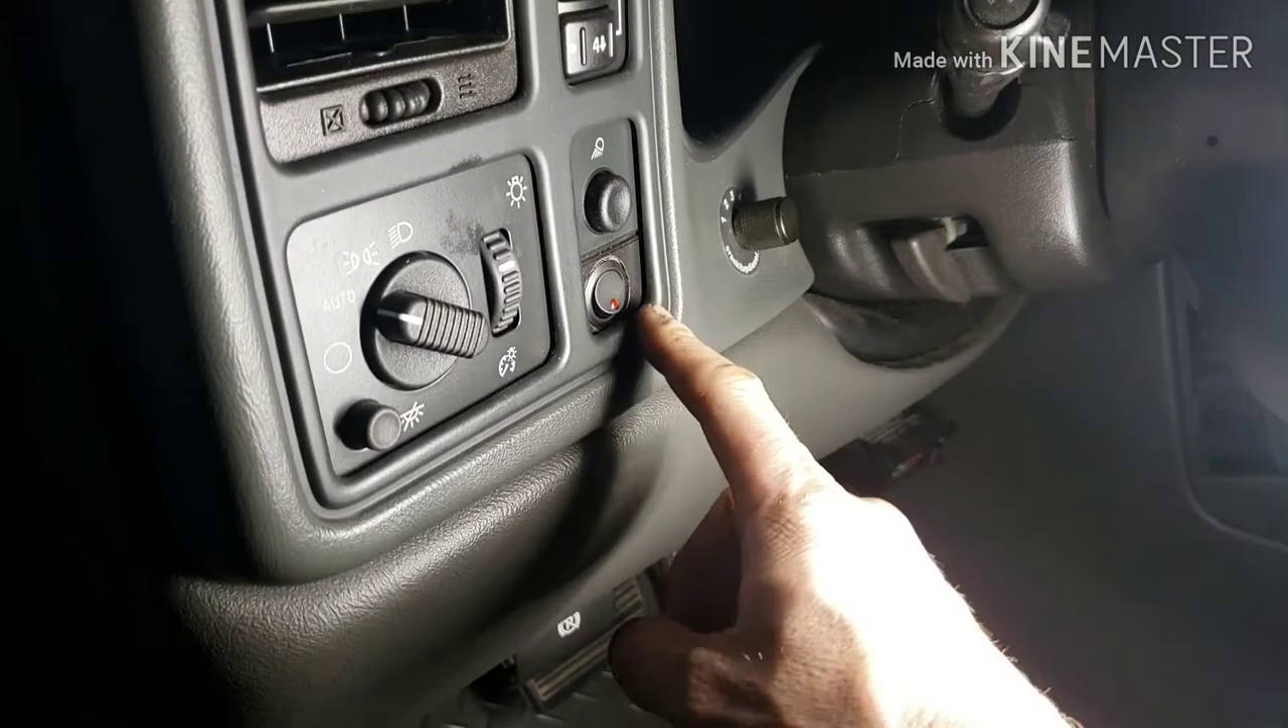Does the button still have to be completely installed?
No.